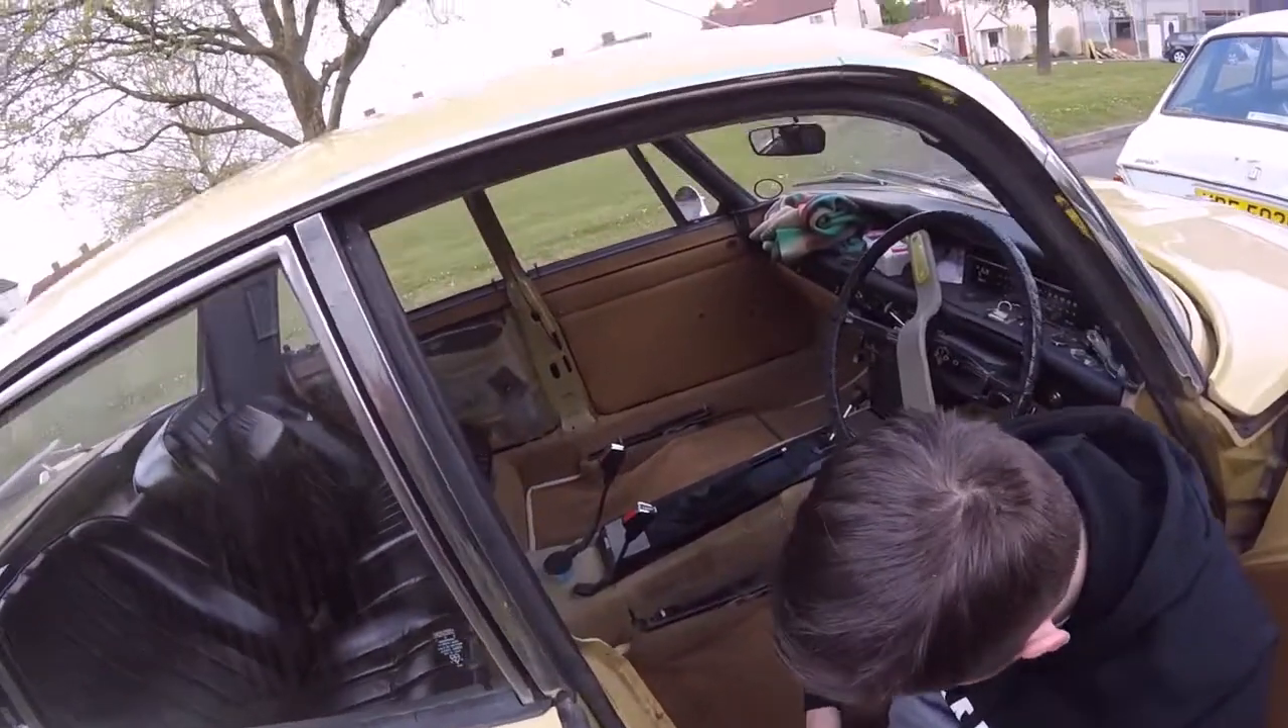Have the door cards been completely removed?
No.